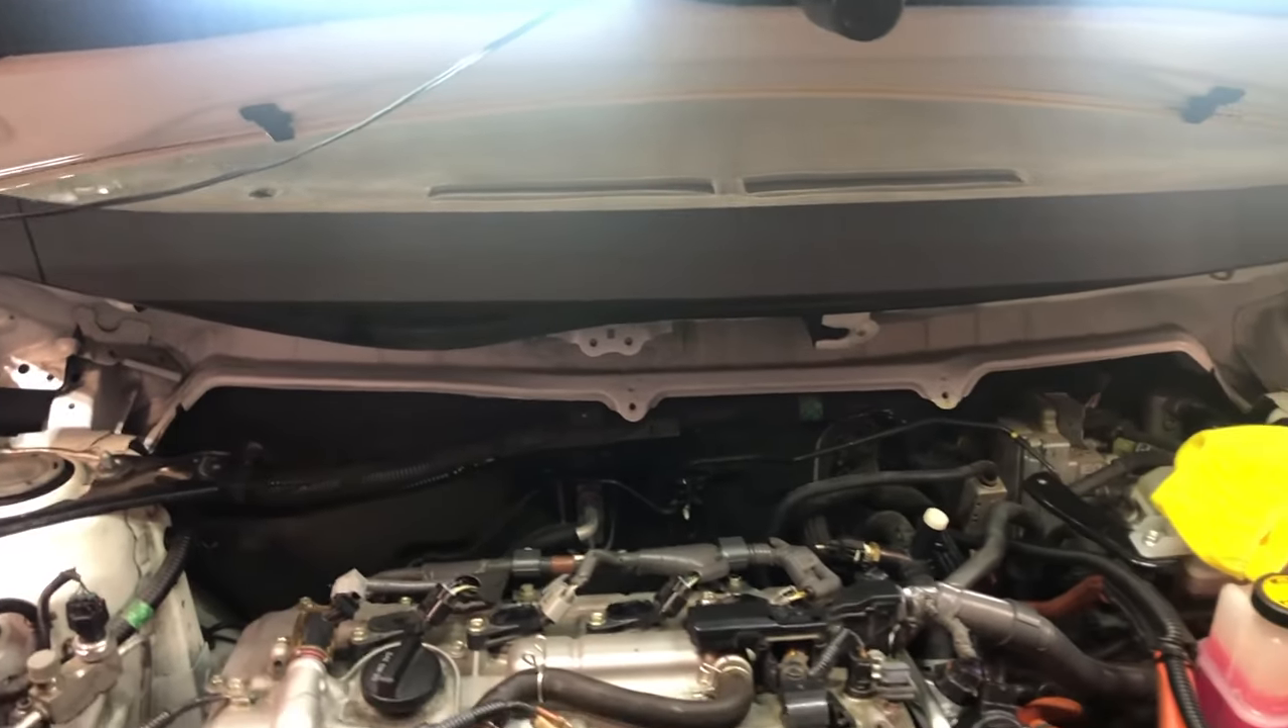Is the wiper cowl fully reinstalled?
No.